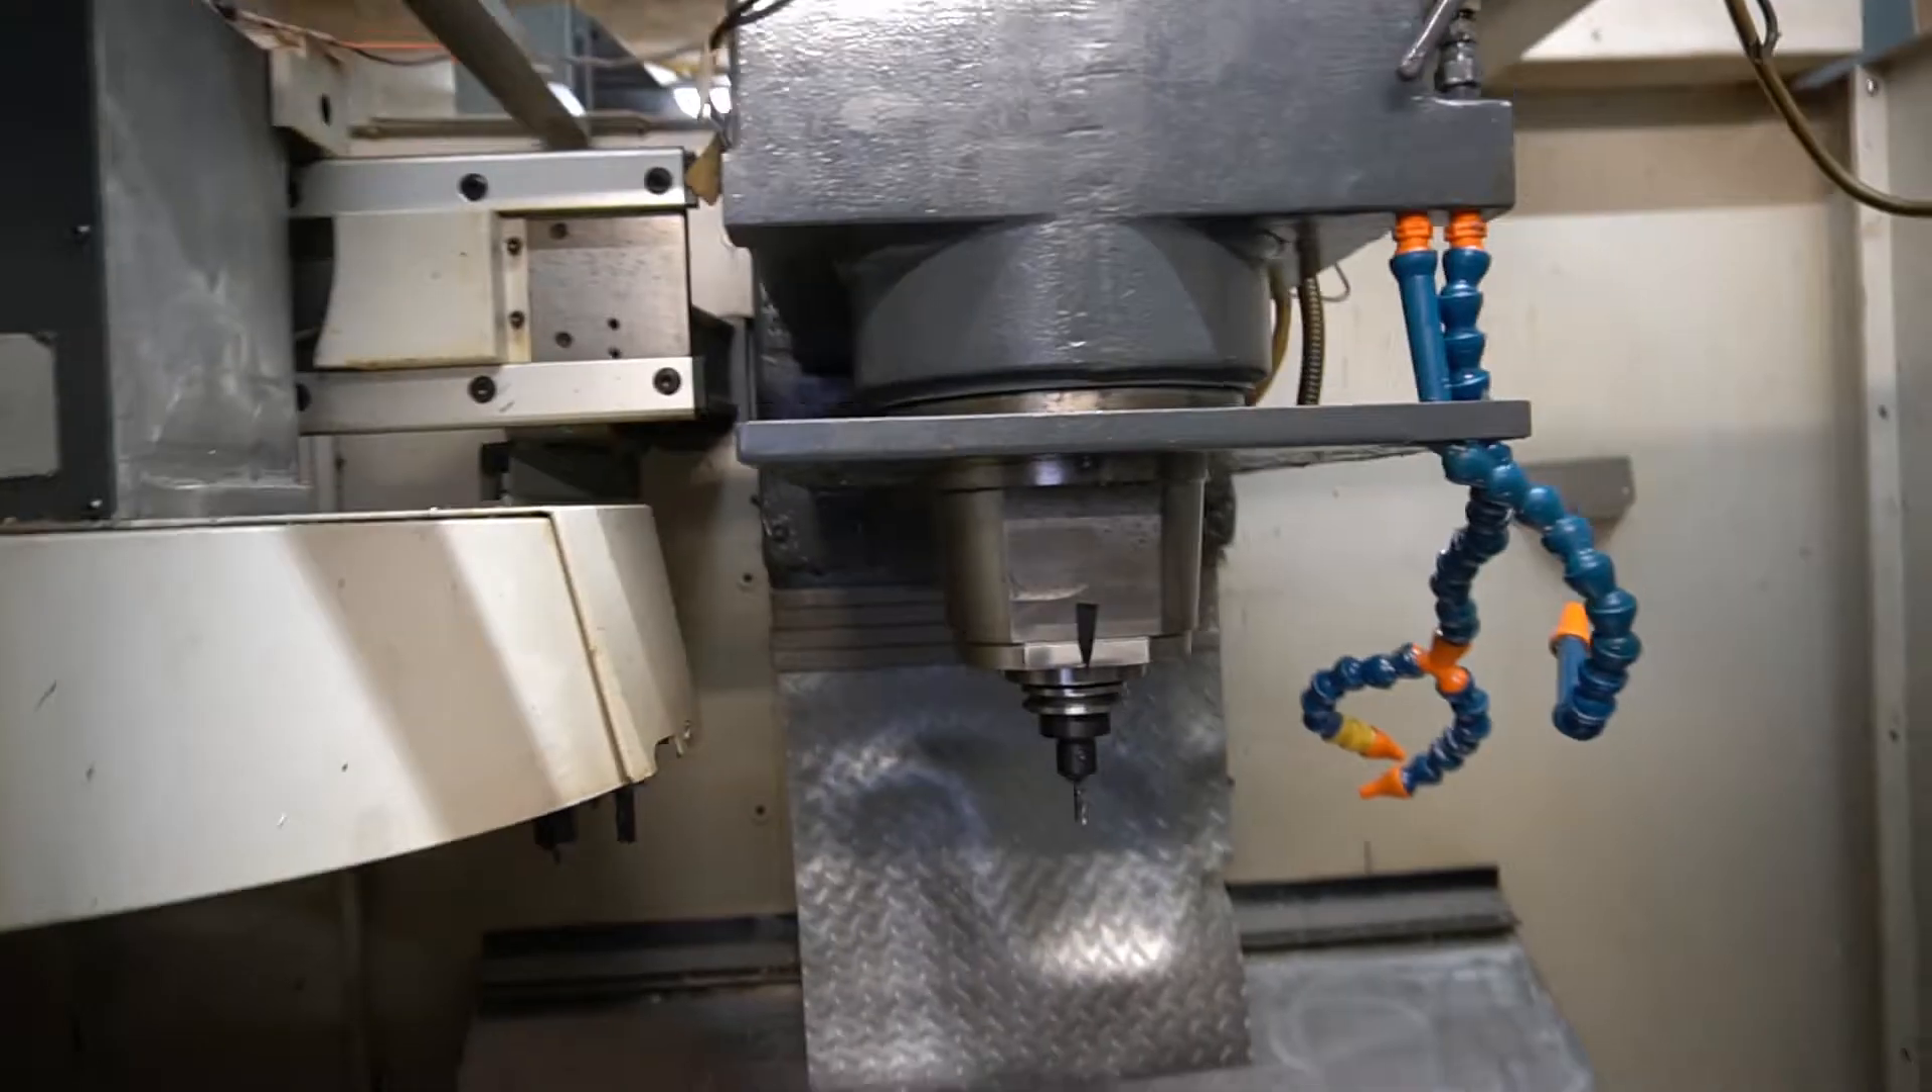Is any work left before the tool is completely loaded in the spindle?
No.